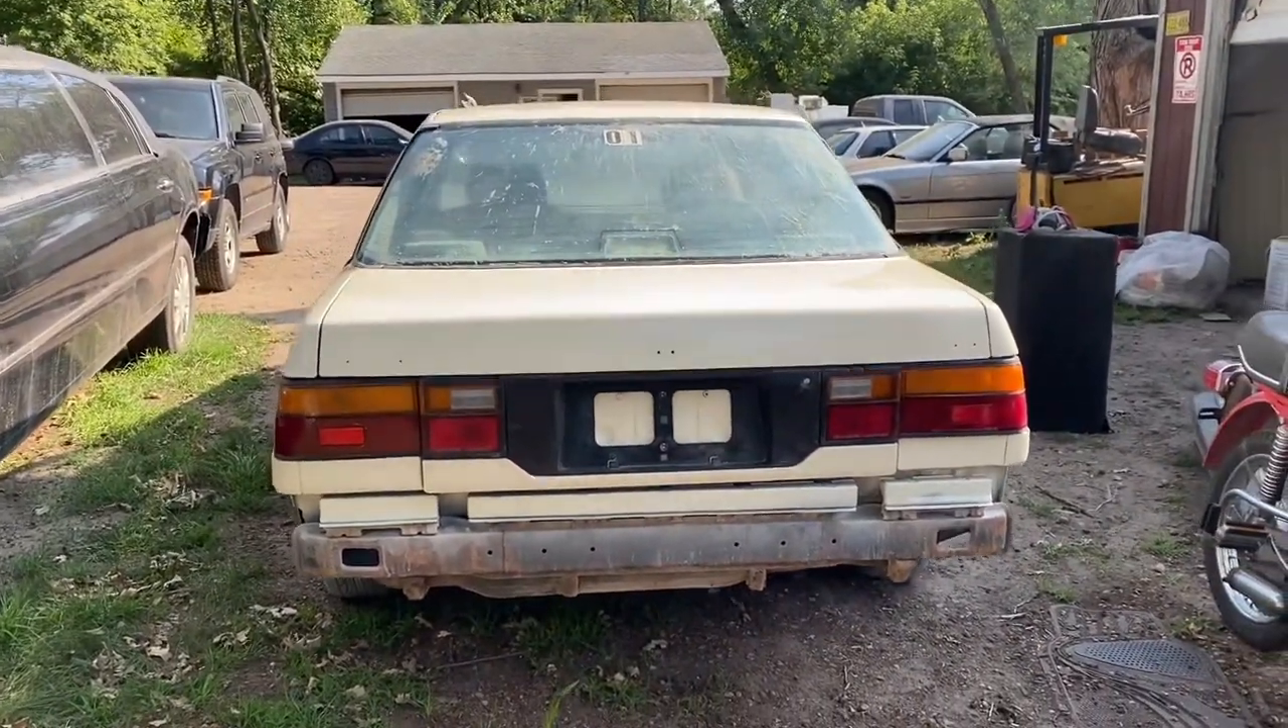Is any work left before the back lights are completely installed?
No.